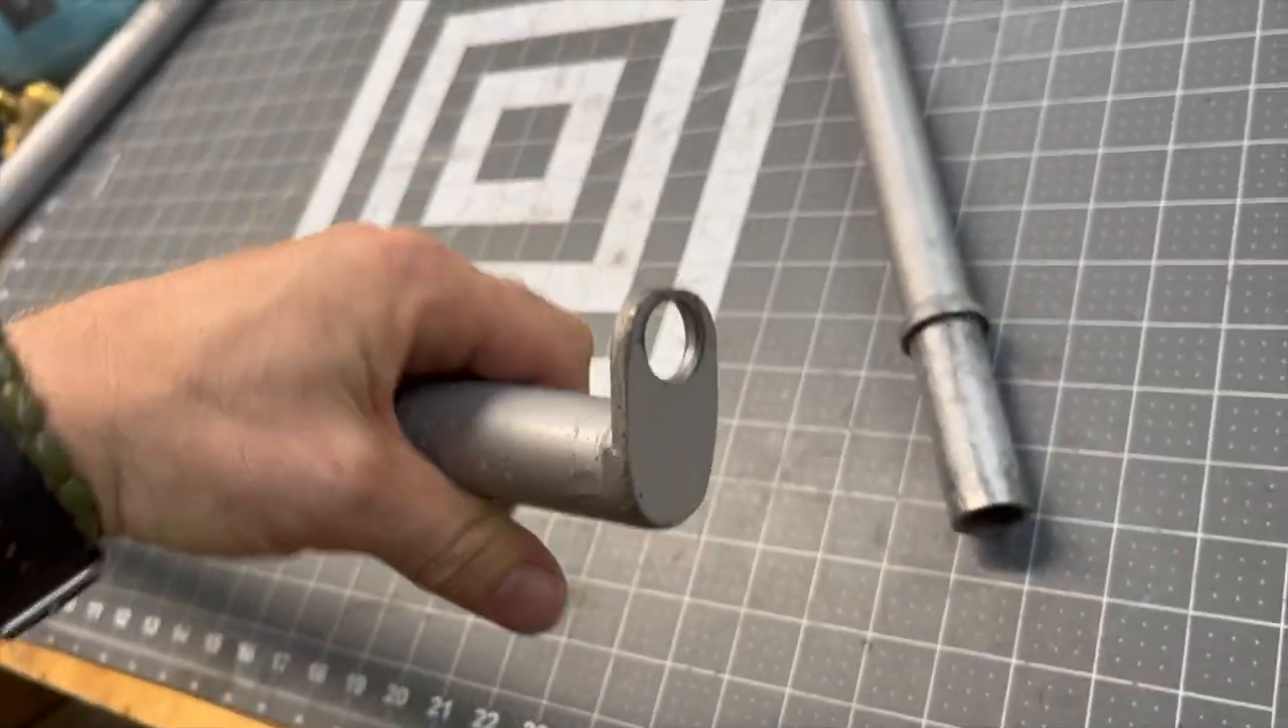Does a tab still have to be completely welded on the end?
No.